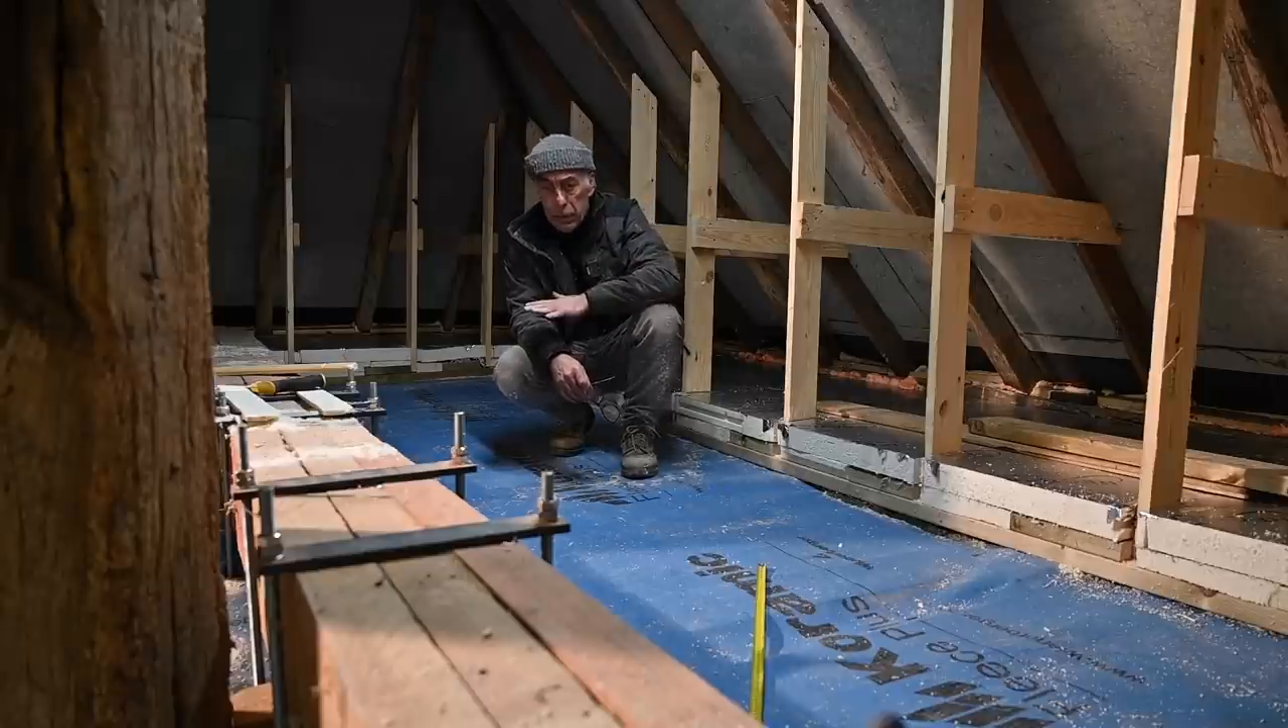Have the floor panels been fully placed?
No.